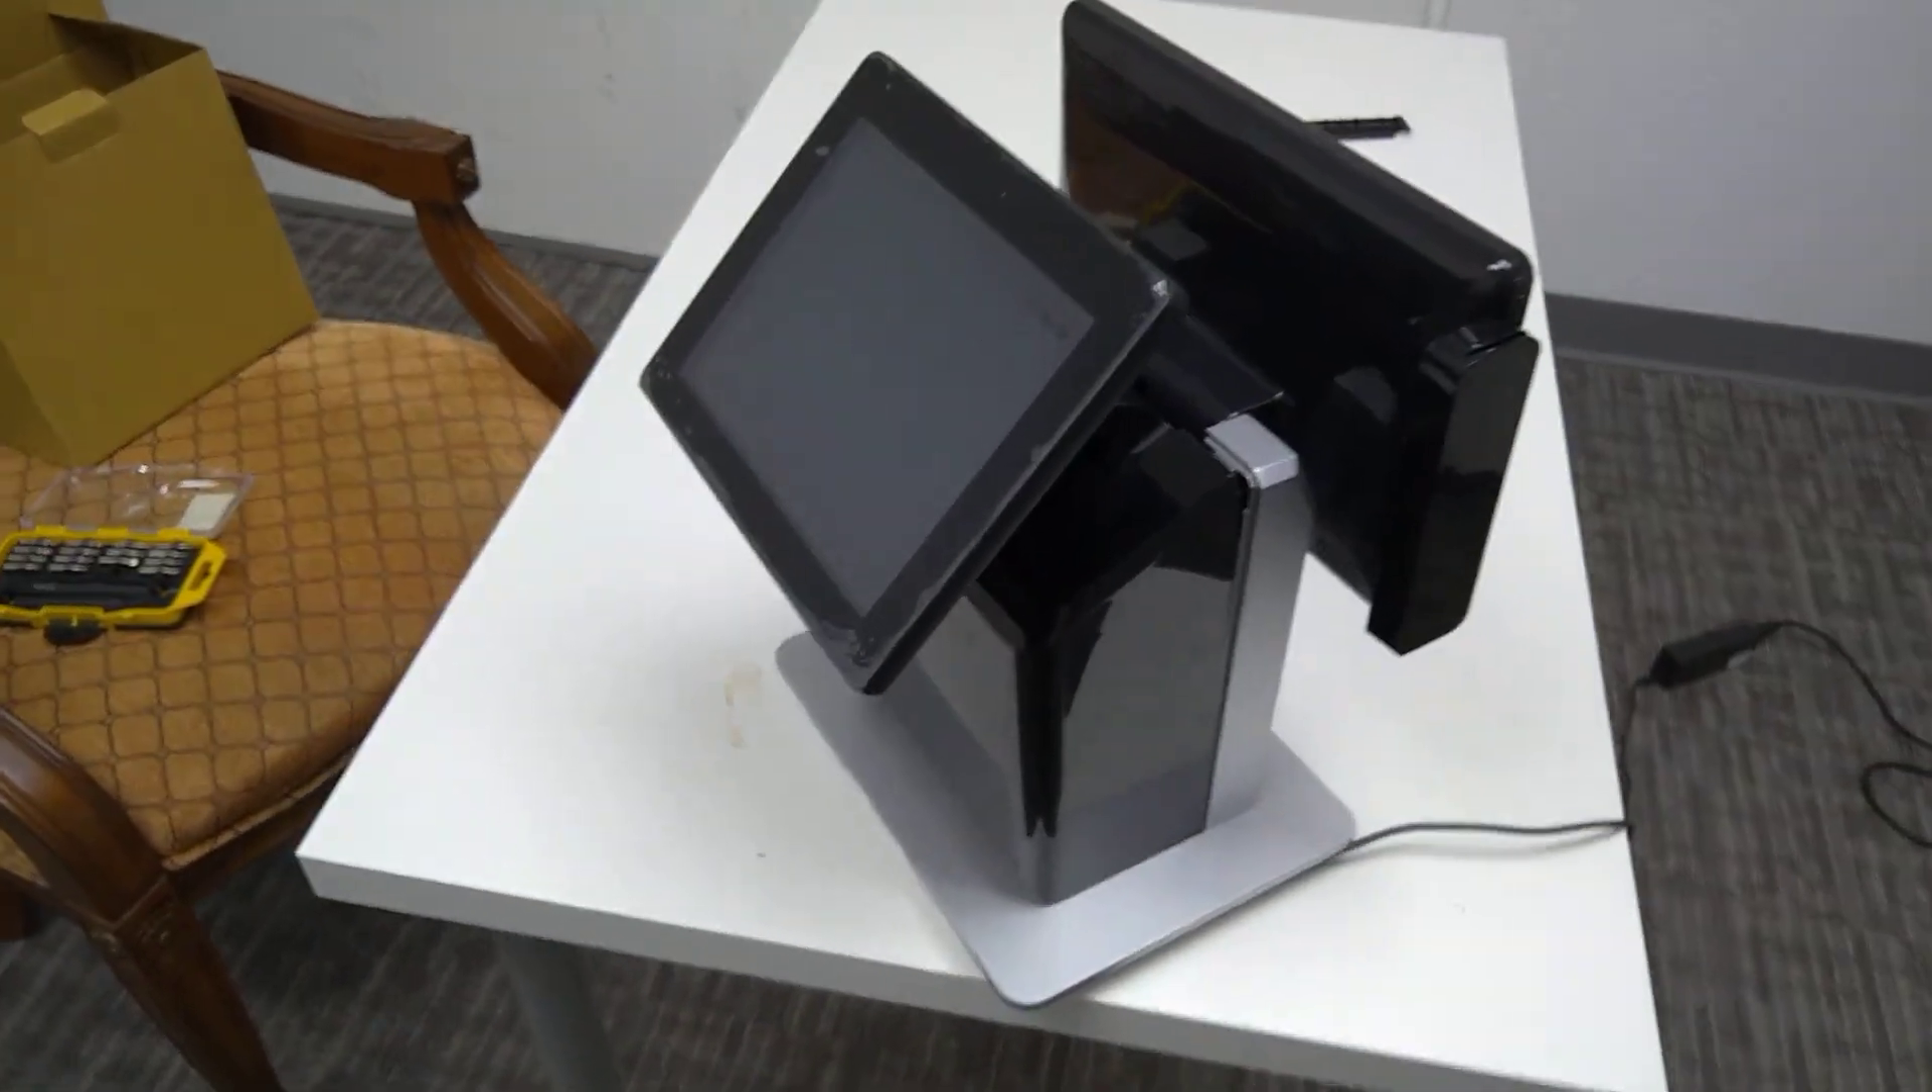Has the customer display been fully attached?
Yes.